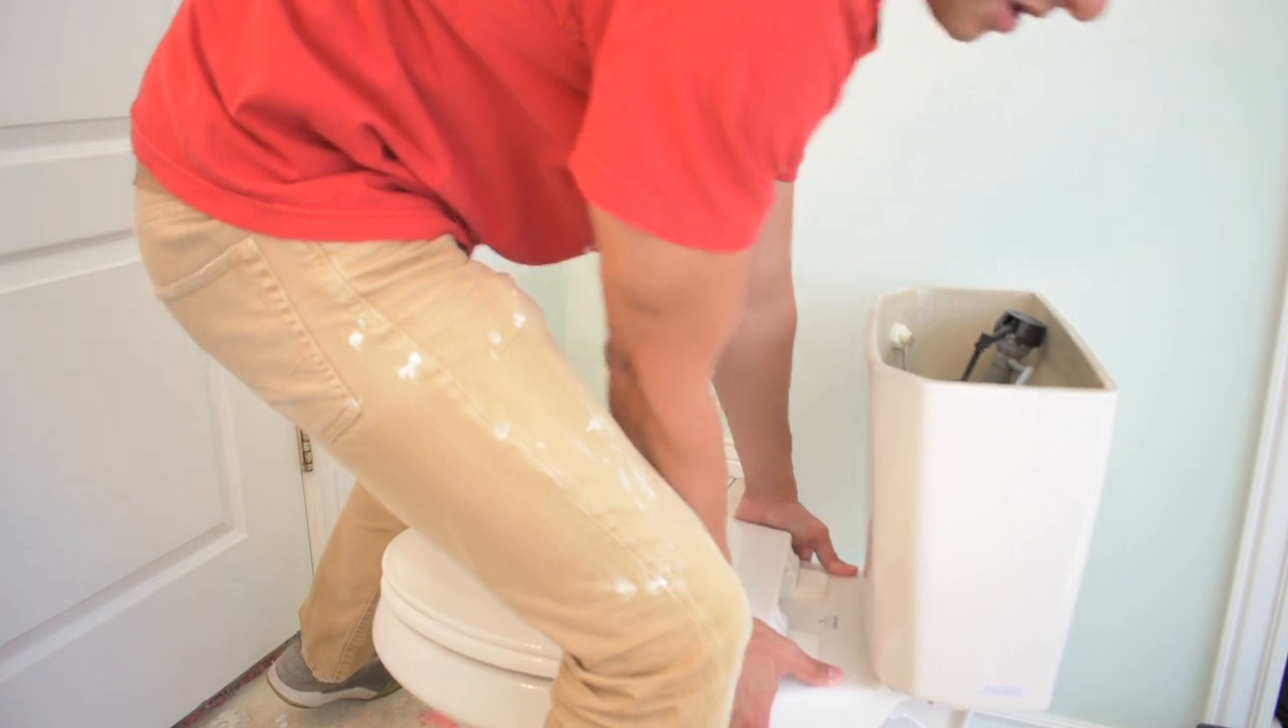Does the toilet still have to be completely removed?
Yes.